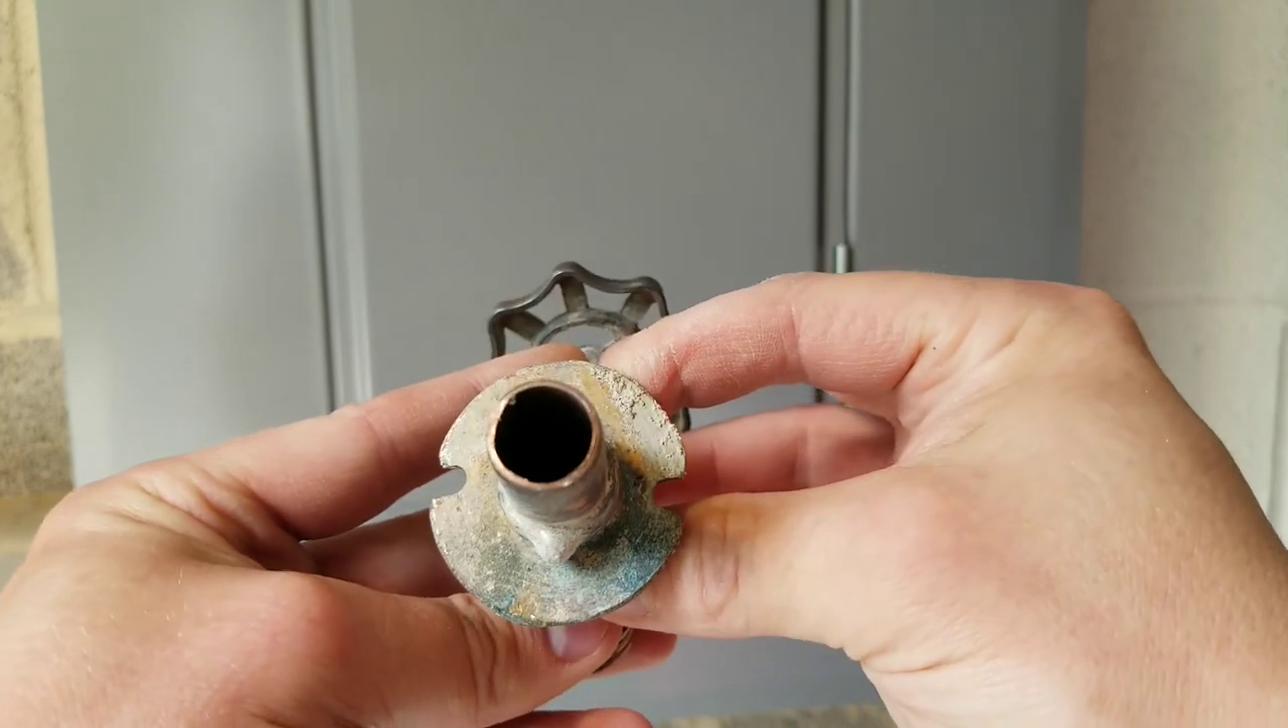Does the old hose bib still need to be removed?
No.